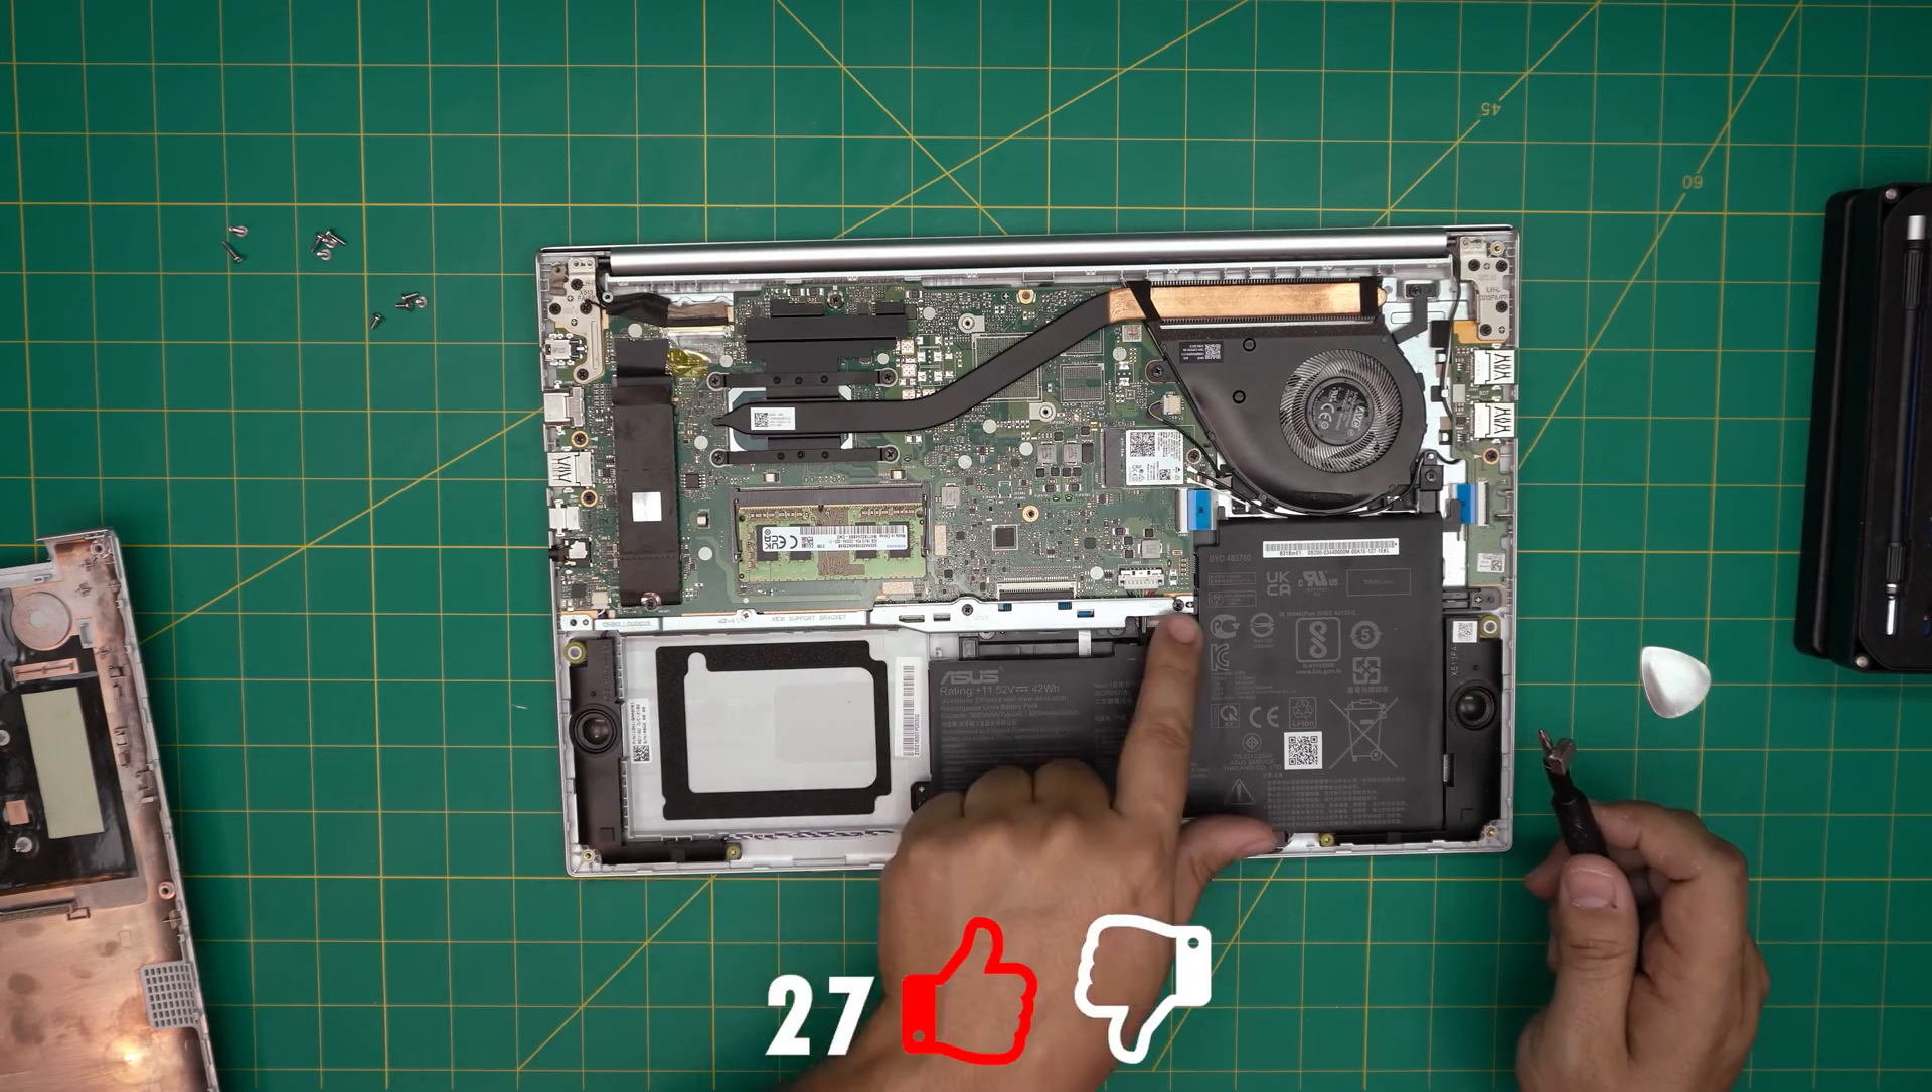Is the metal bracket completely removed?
No.